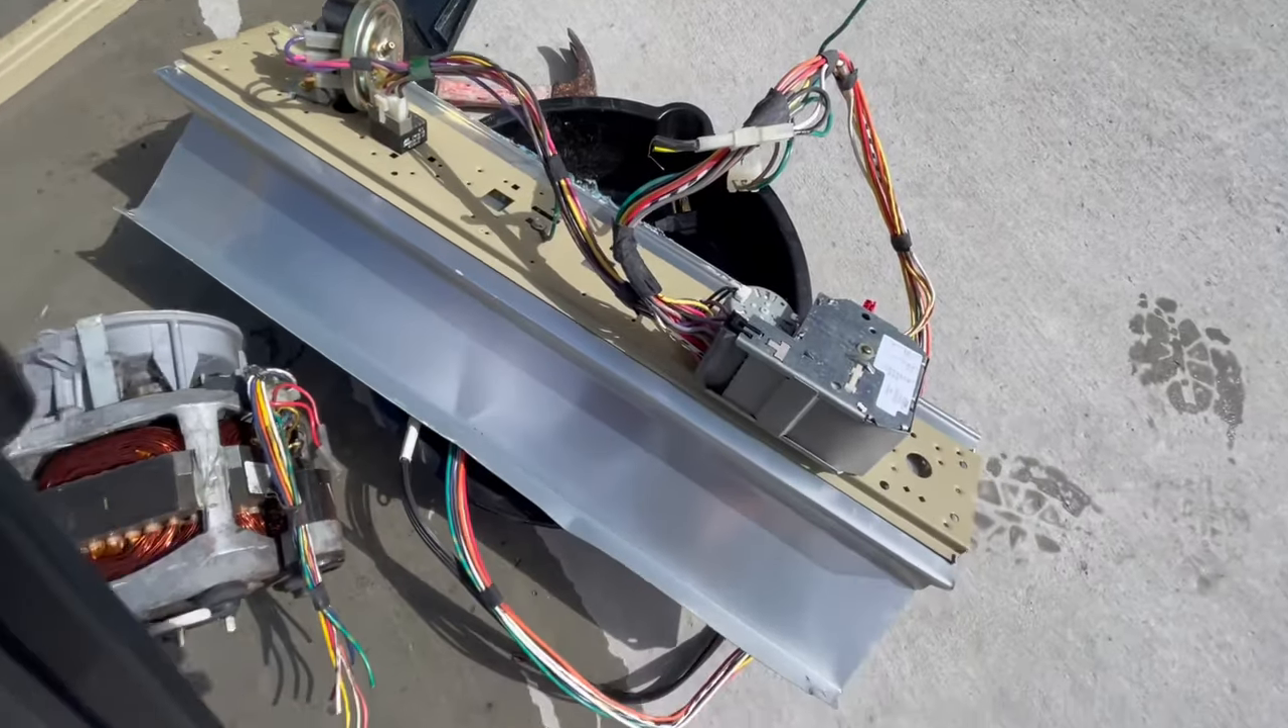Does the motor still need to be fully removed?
No.